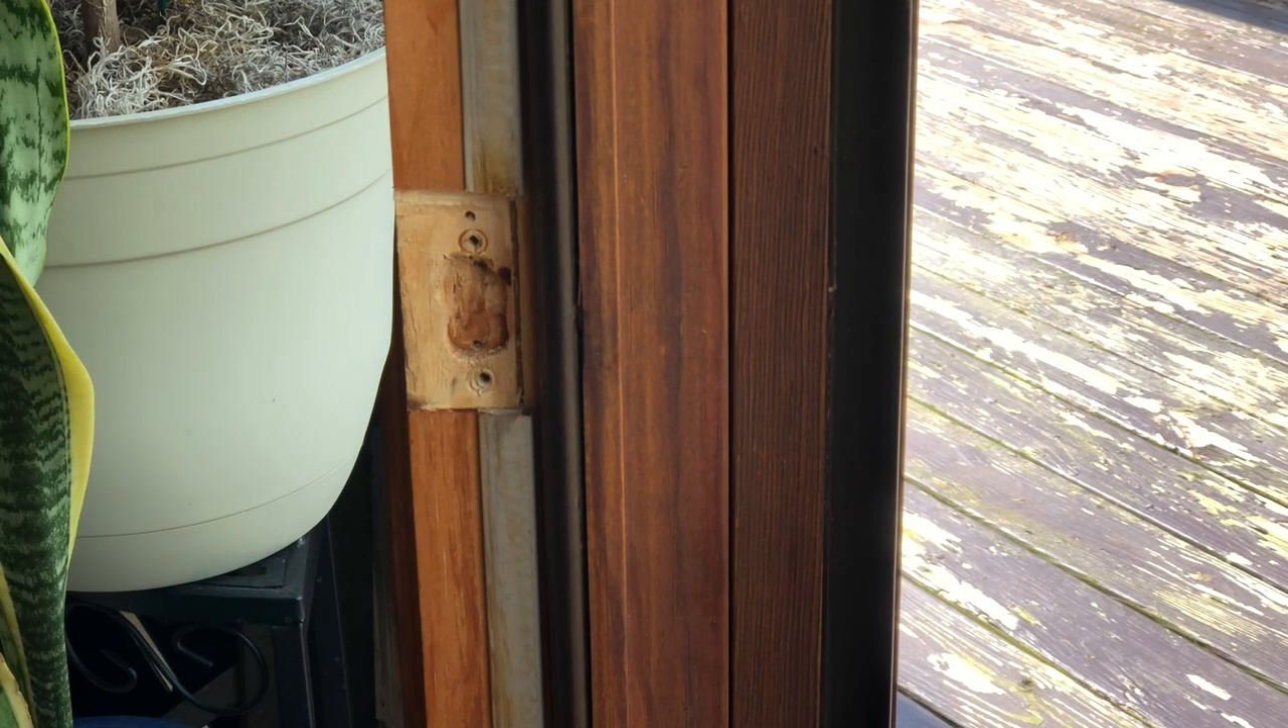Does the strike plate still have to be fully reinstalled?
Yes.